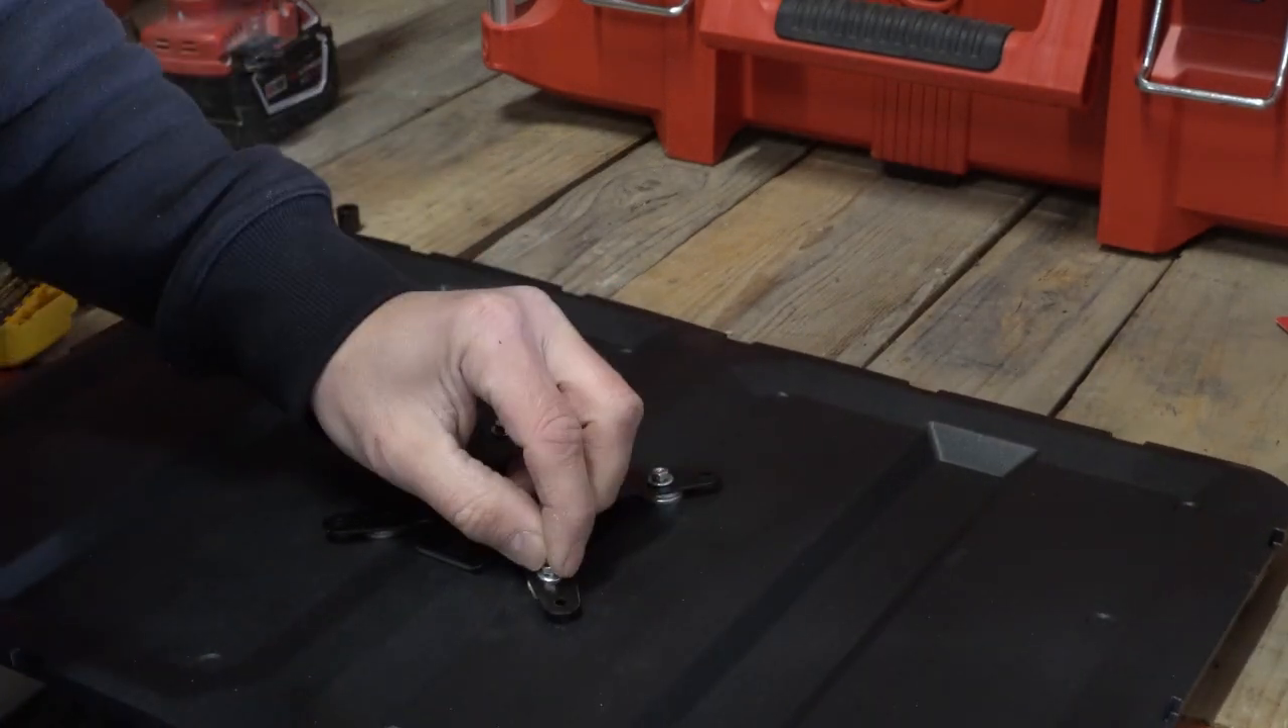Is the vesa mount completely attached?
No.